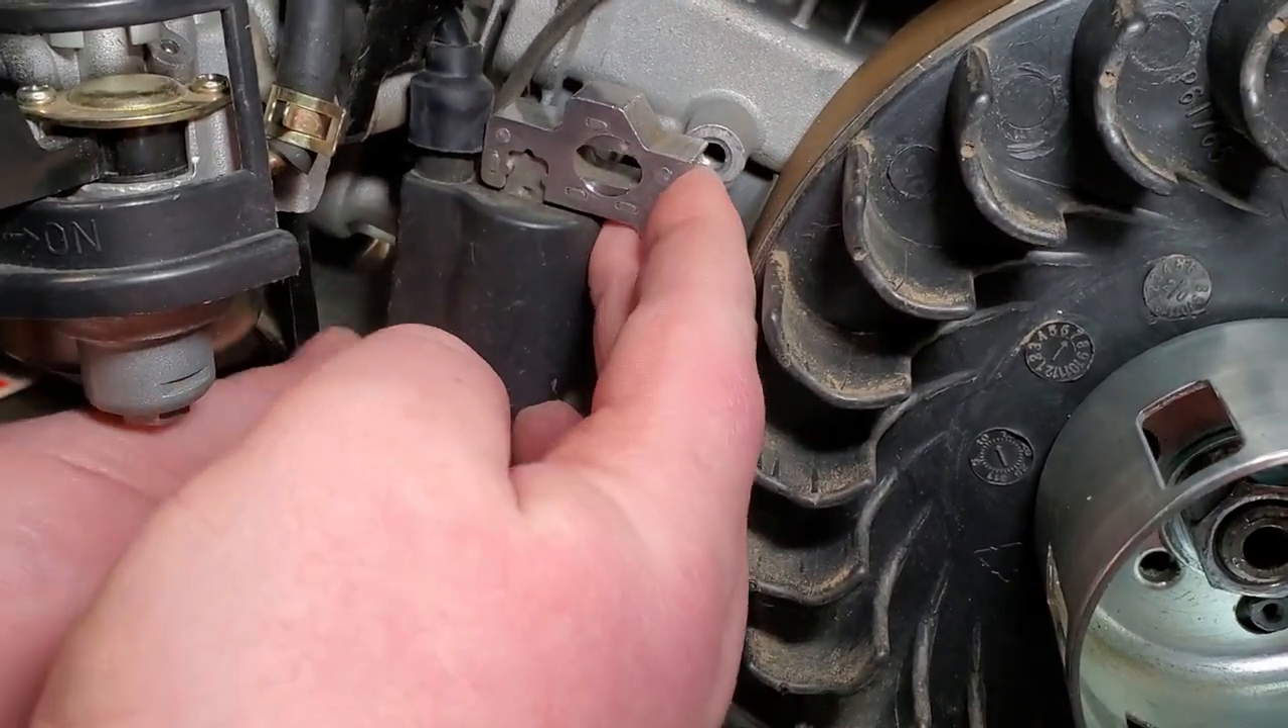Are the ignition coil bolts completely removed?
Yes.